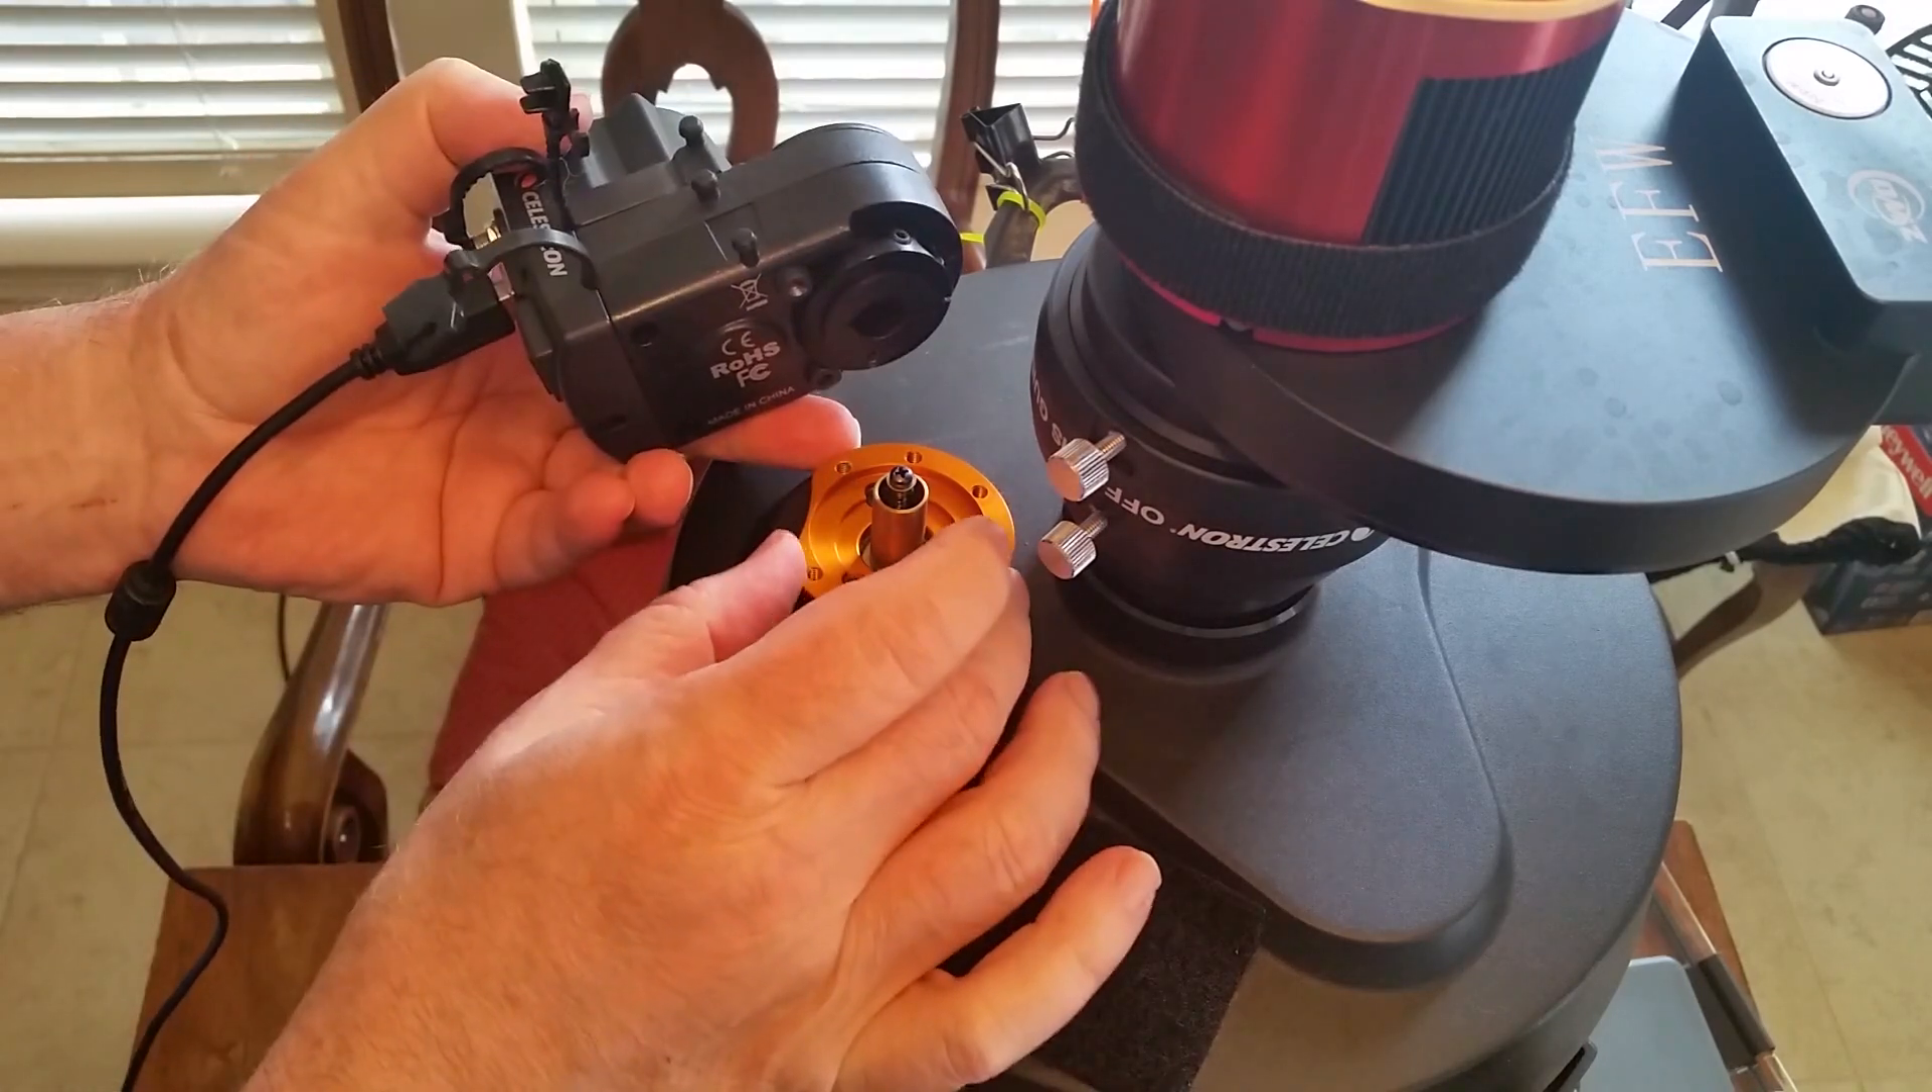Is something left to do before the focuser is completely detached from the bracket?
No.